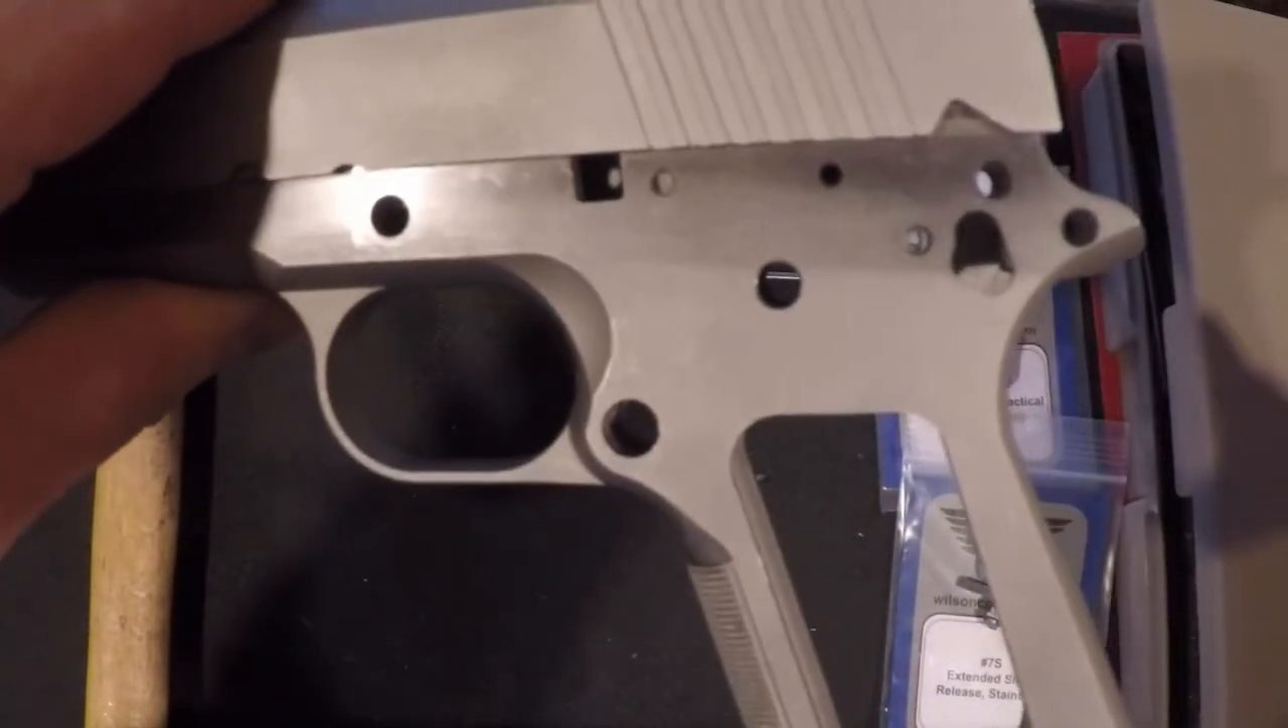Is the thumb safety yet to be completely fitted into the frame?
Yes.